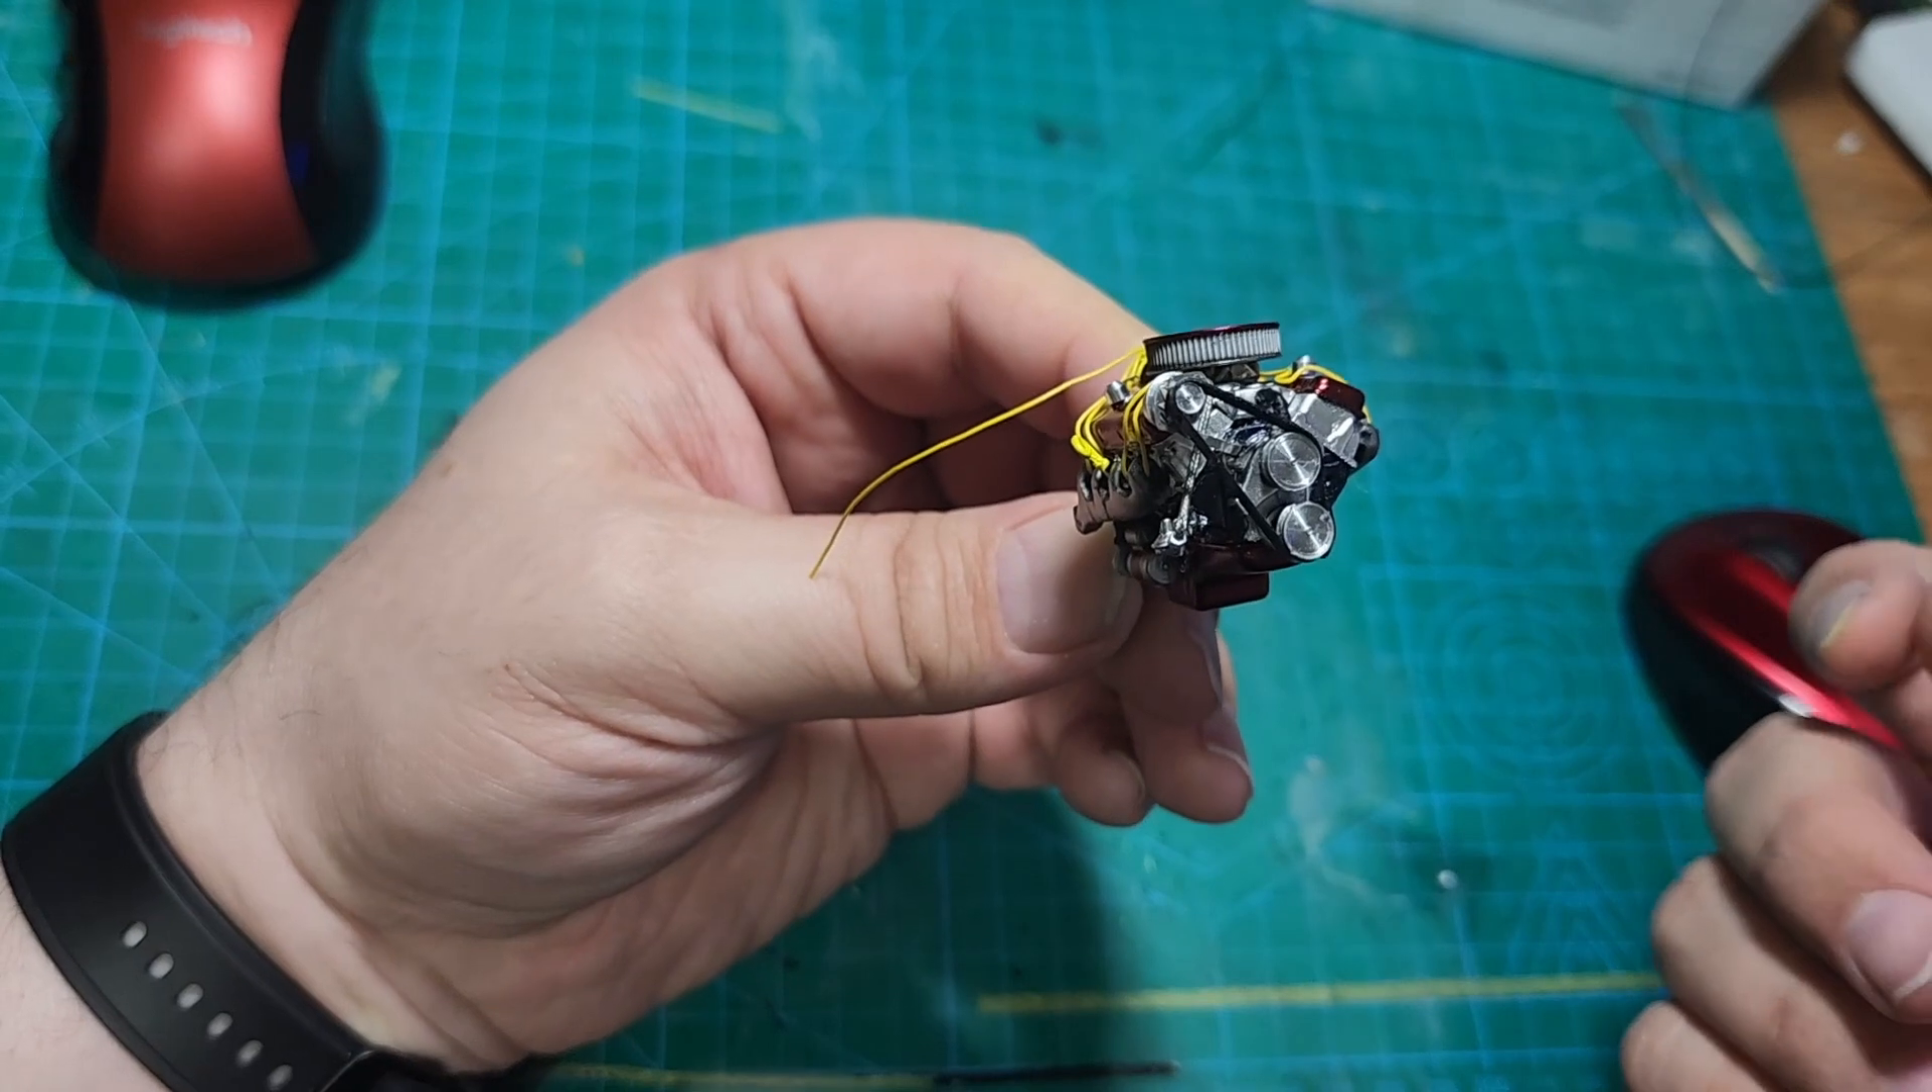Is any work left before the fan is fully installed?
Yes.